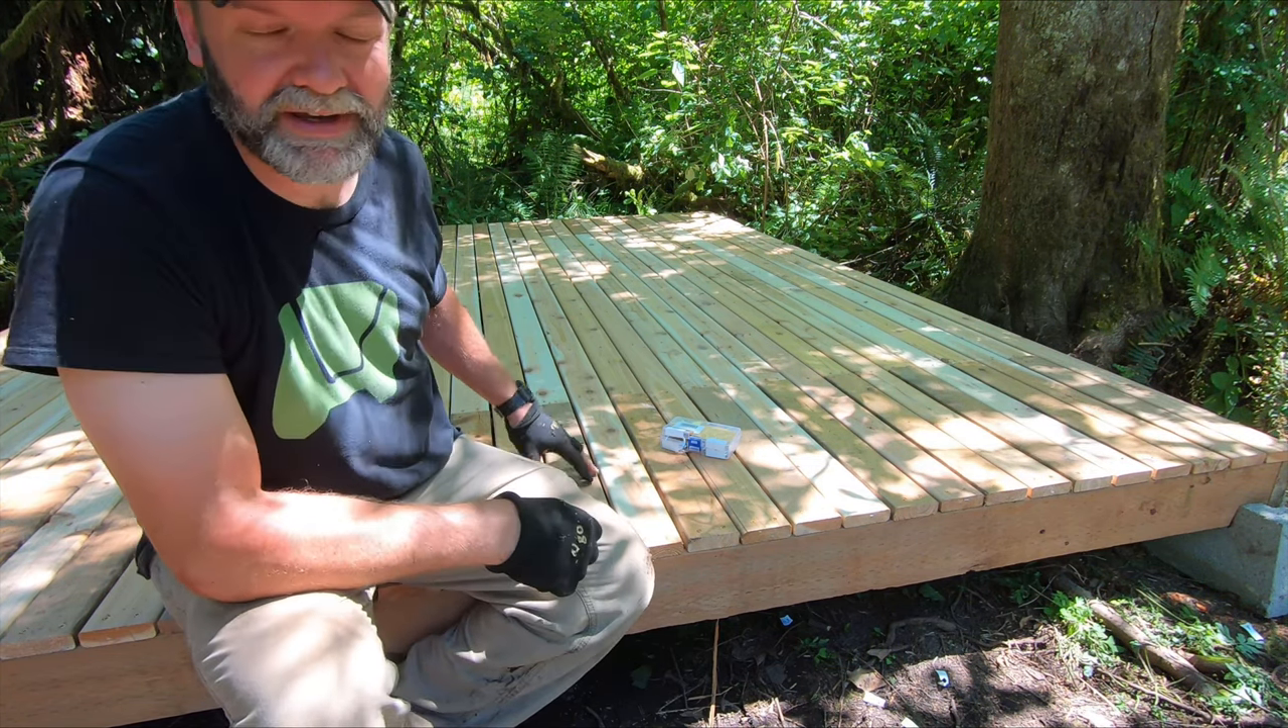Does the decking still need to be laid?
No.